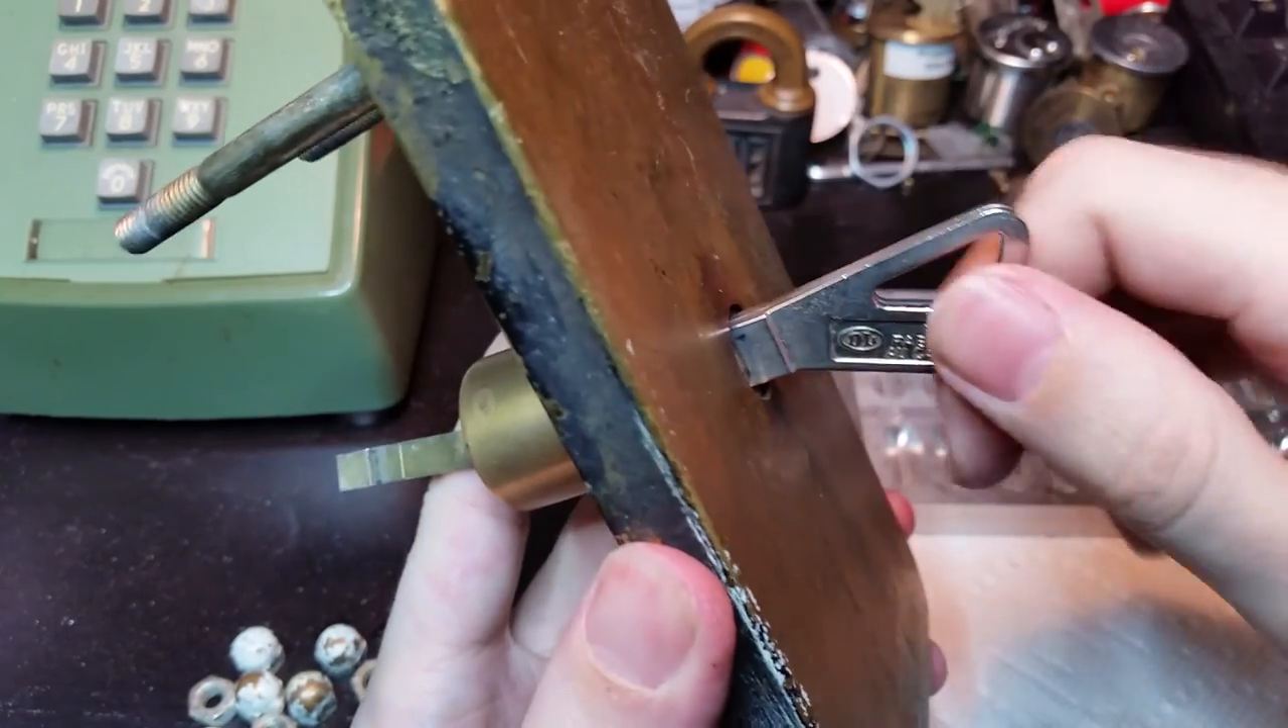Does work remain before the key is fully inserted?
No.